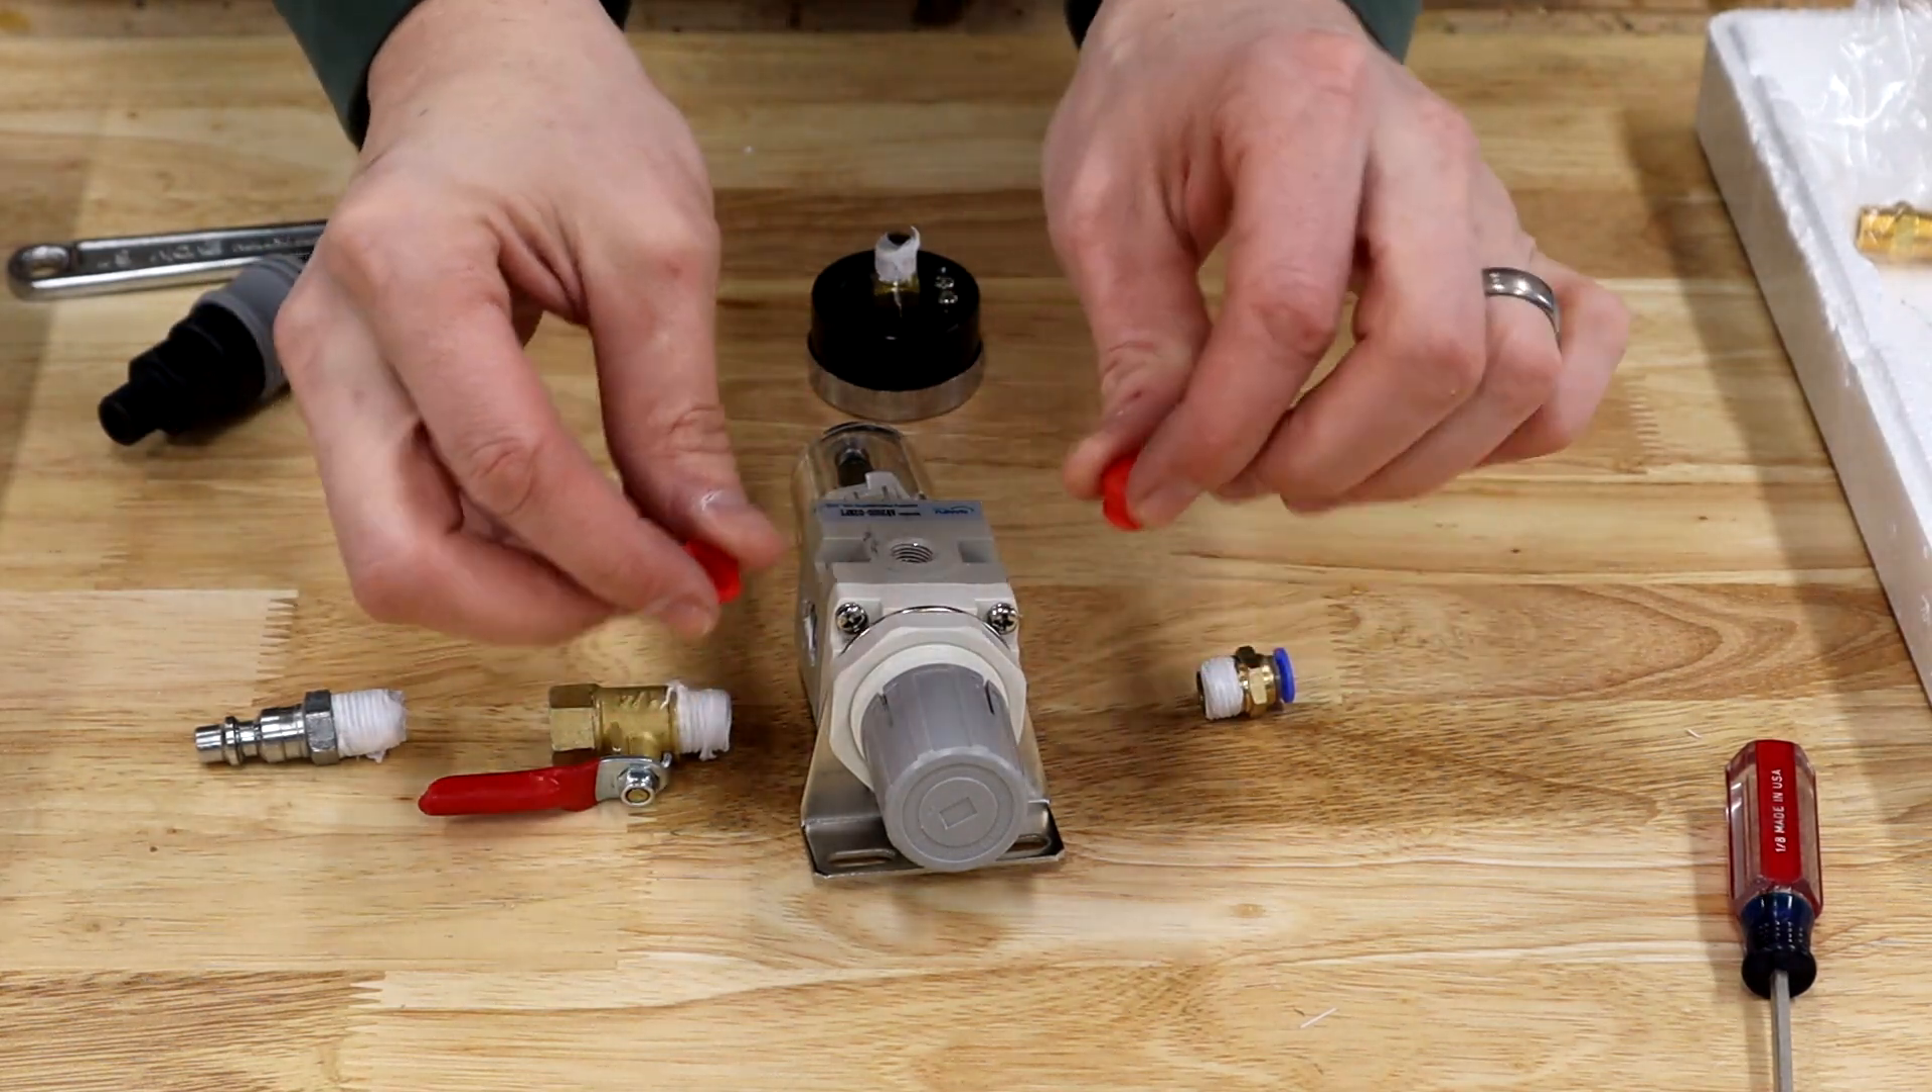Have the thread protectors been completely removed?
Yes.